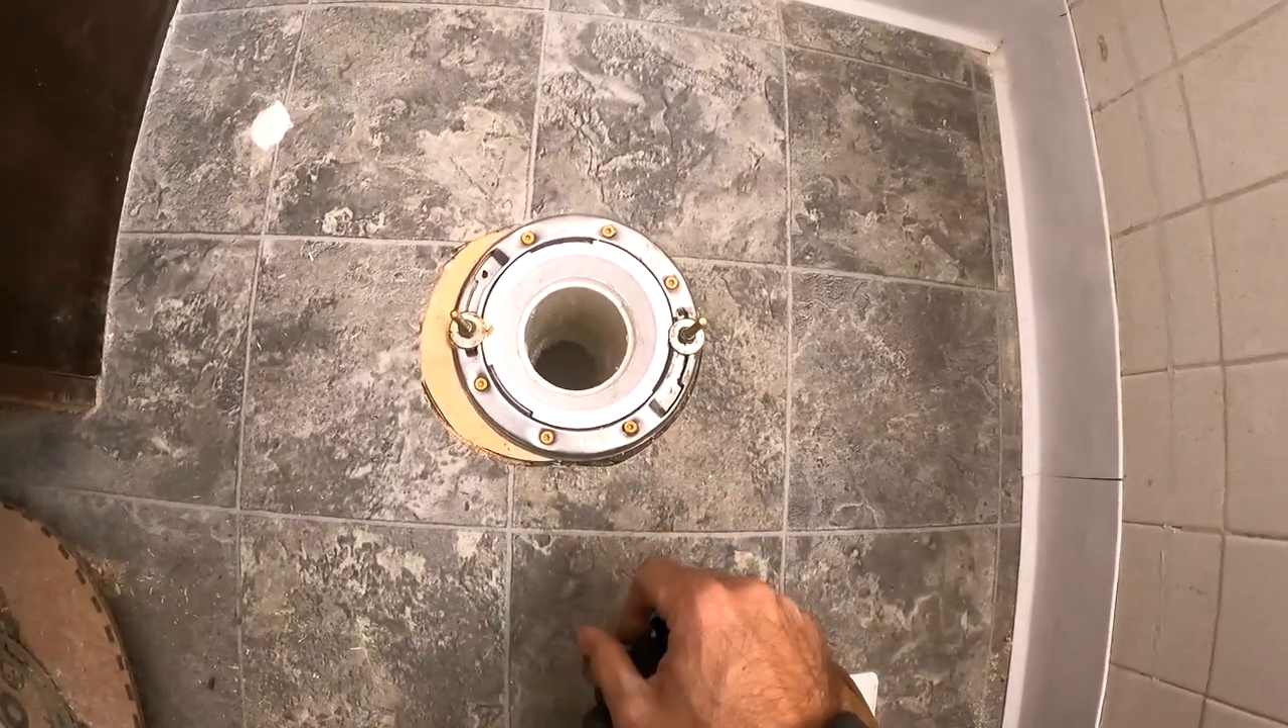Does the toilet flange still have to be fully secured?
No.